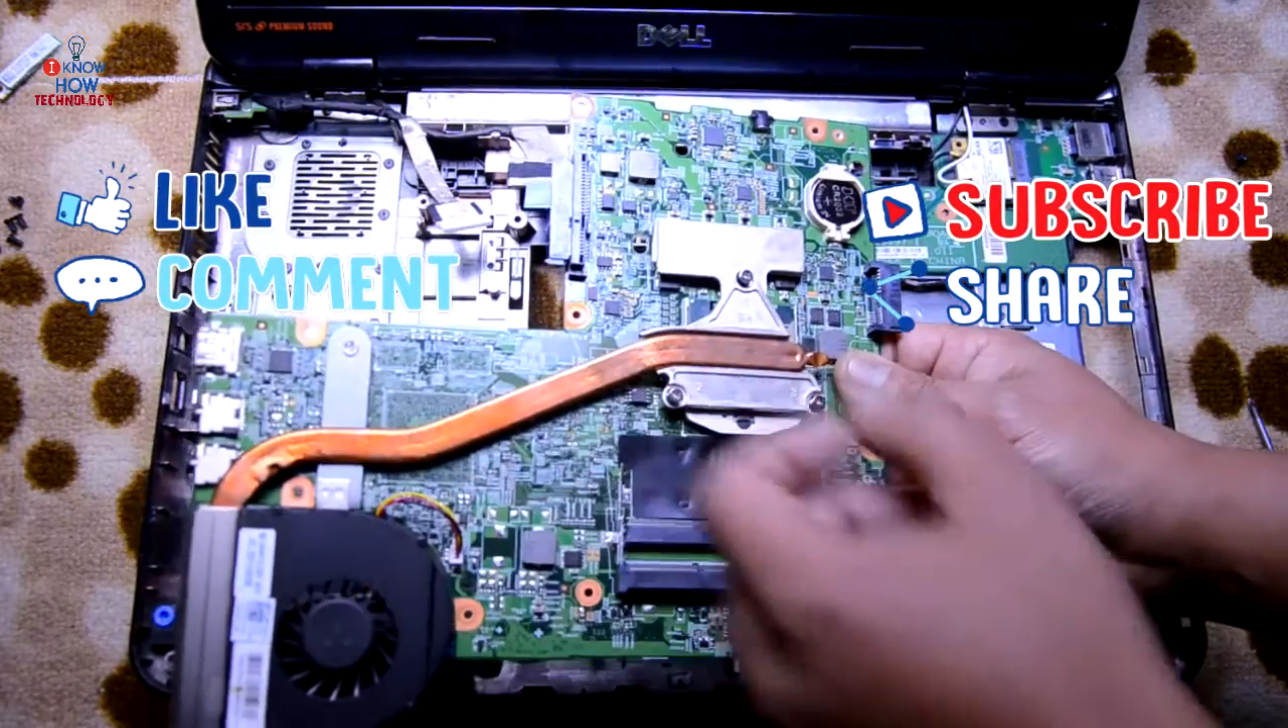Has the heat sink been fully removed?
No.